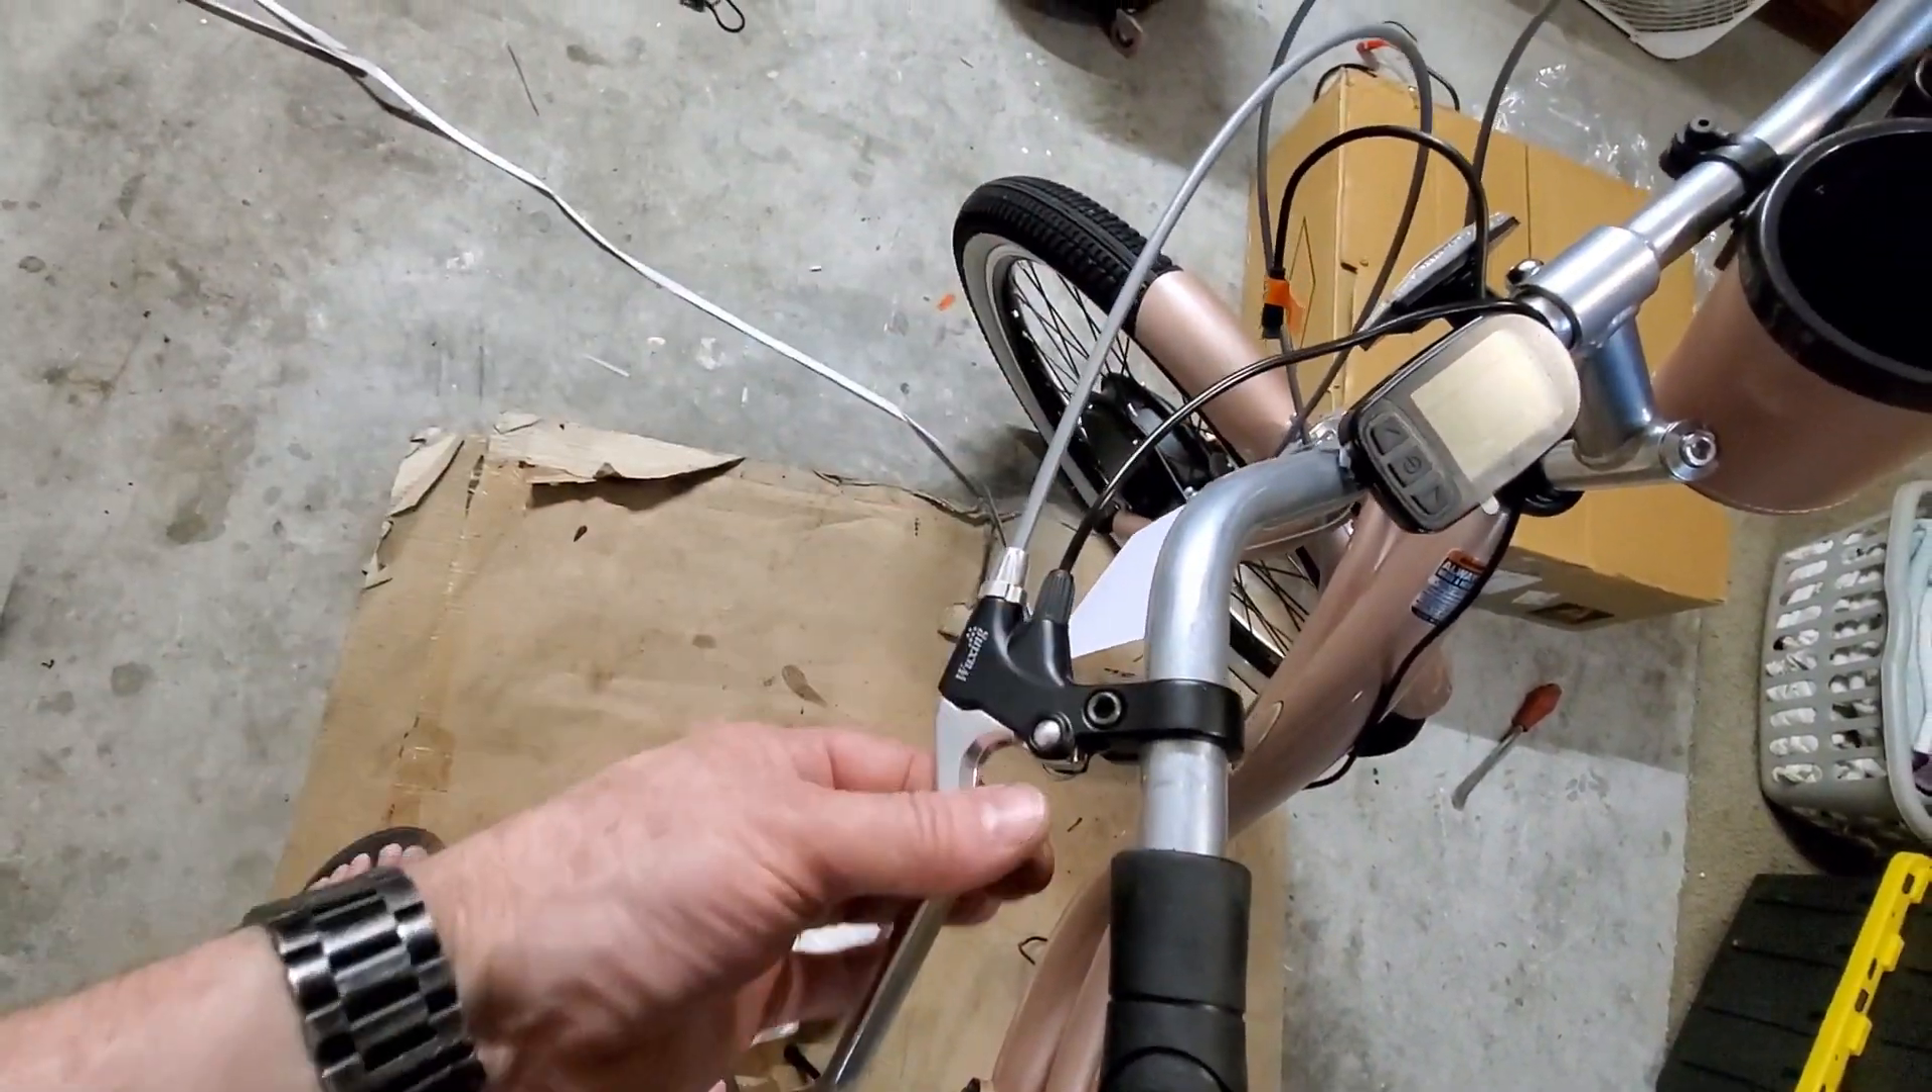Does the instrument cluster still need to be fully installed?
No.